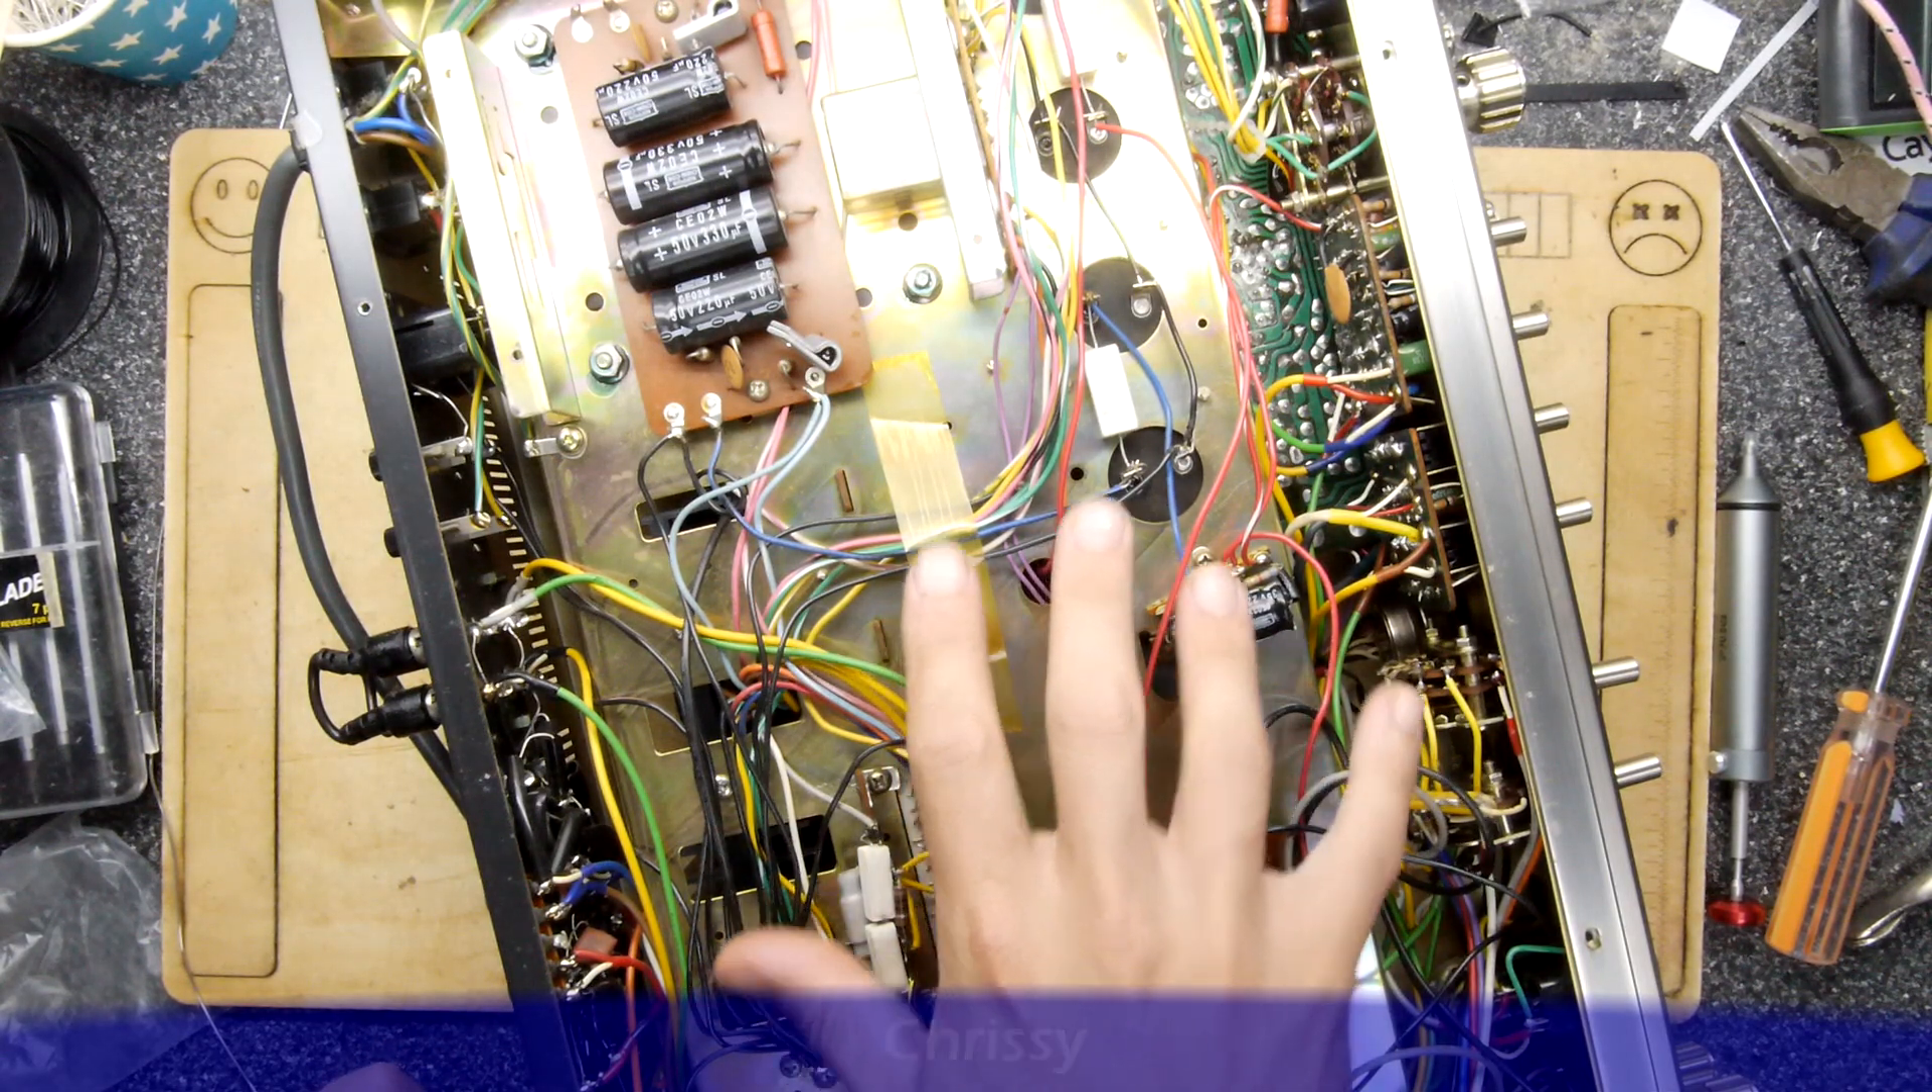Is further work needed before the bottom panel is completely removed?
No.